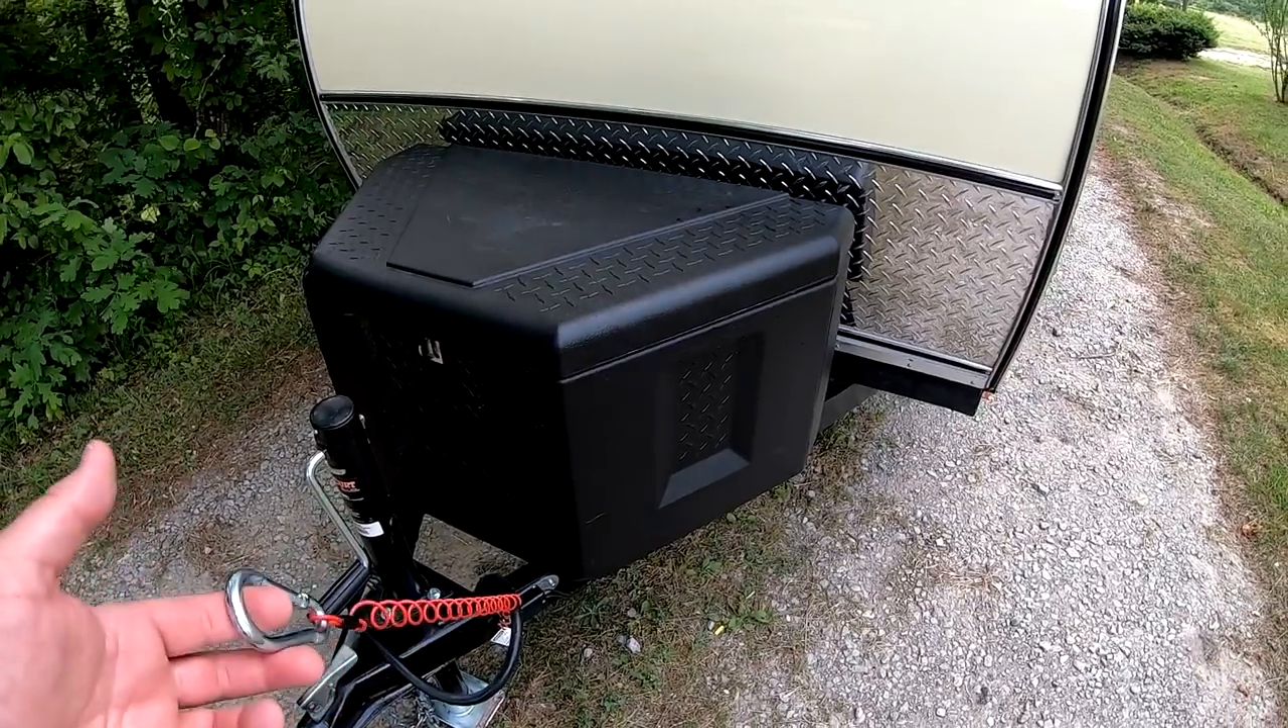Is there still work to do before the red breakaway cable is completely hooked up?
Yes.